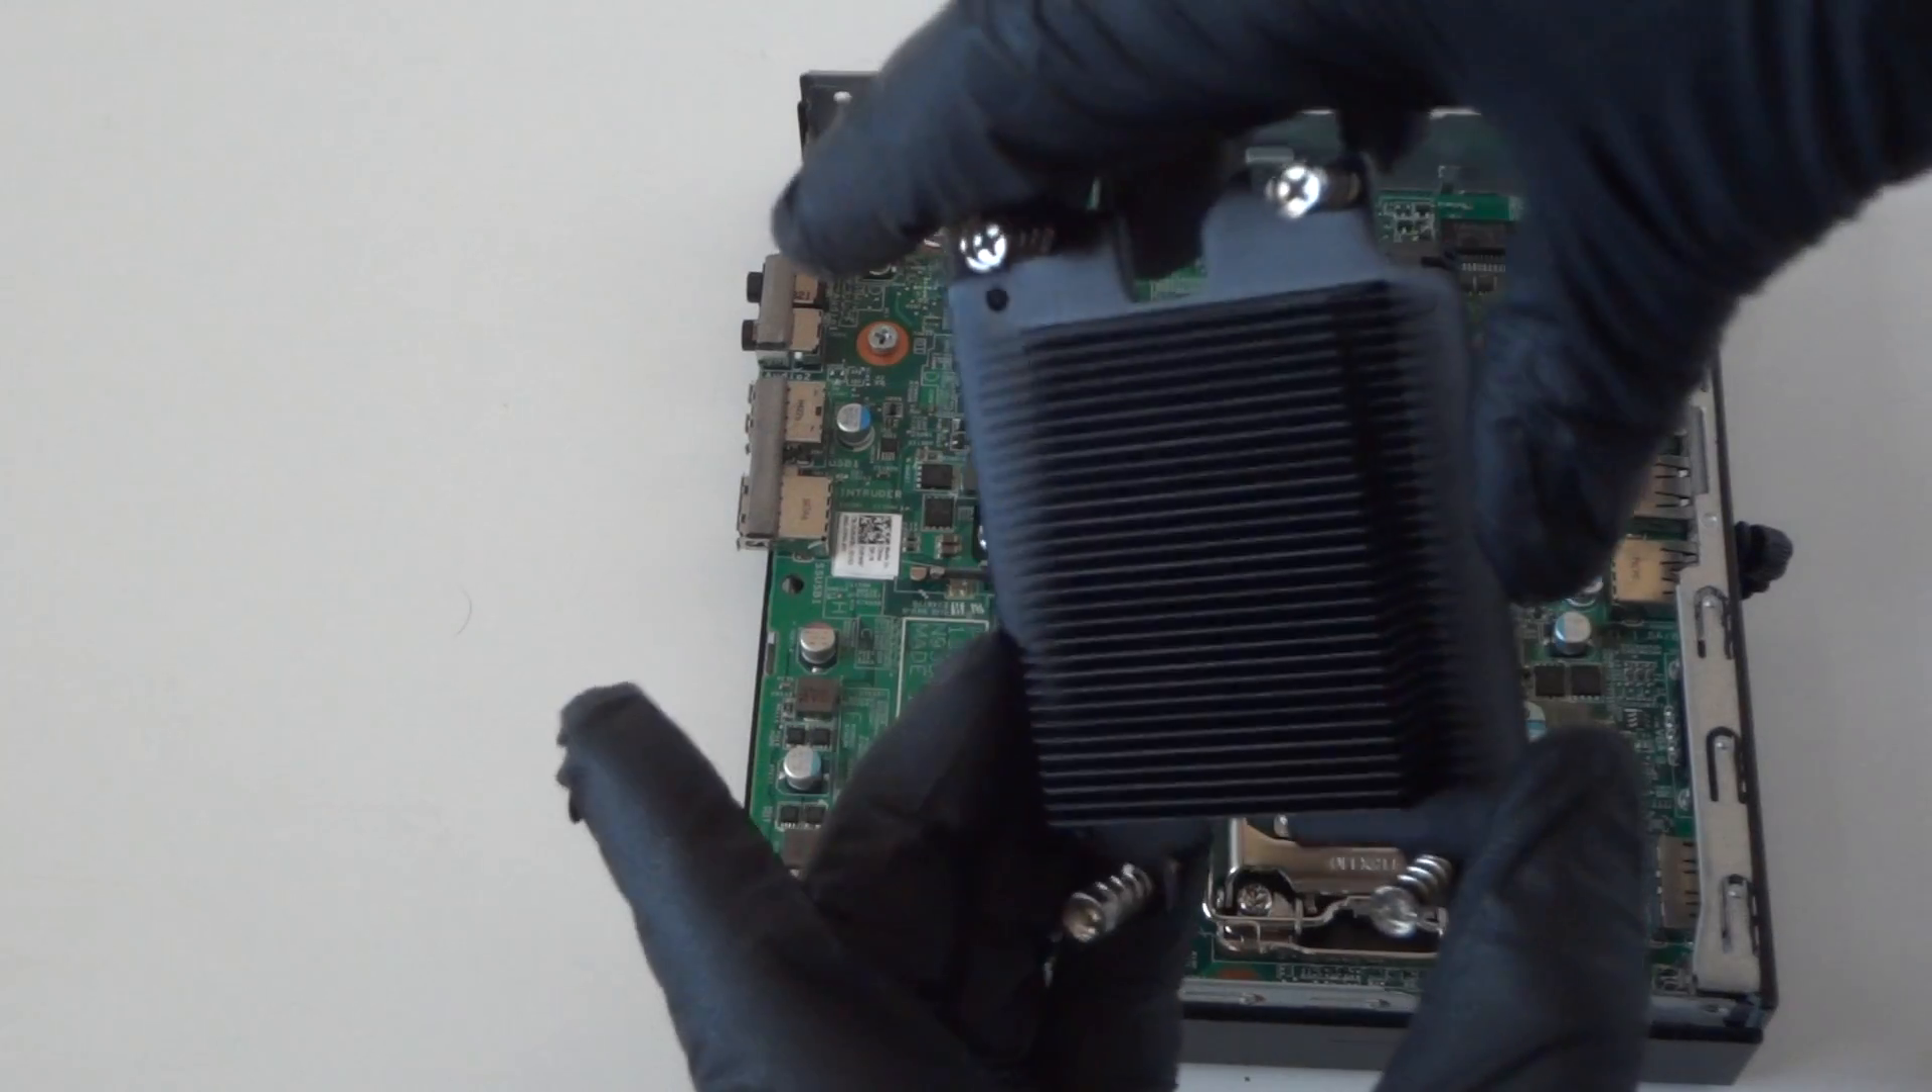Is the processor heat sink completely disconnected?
Yes.